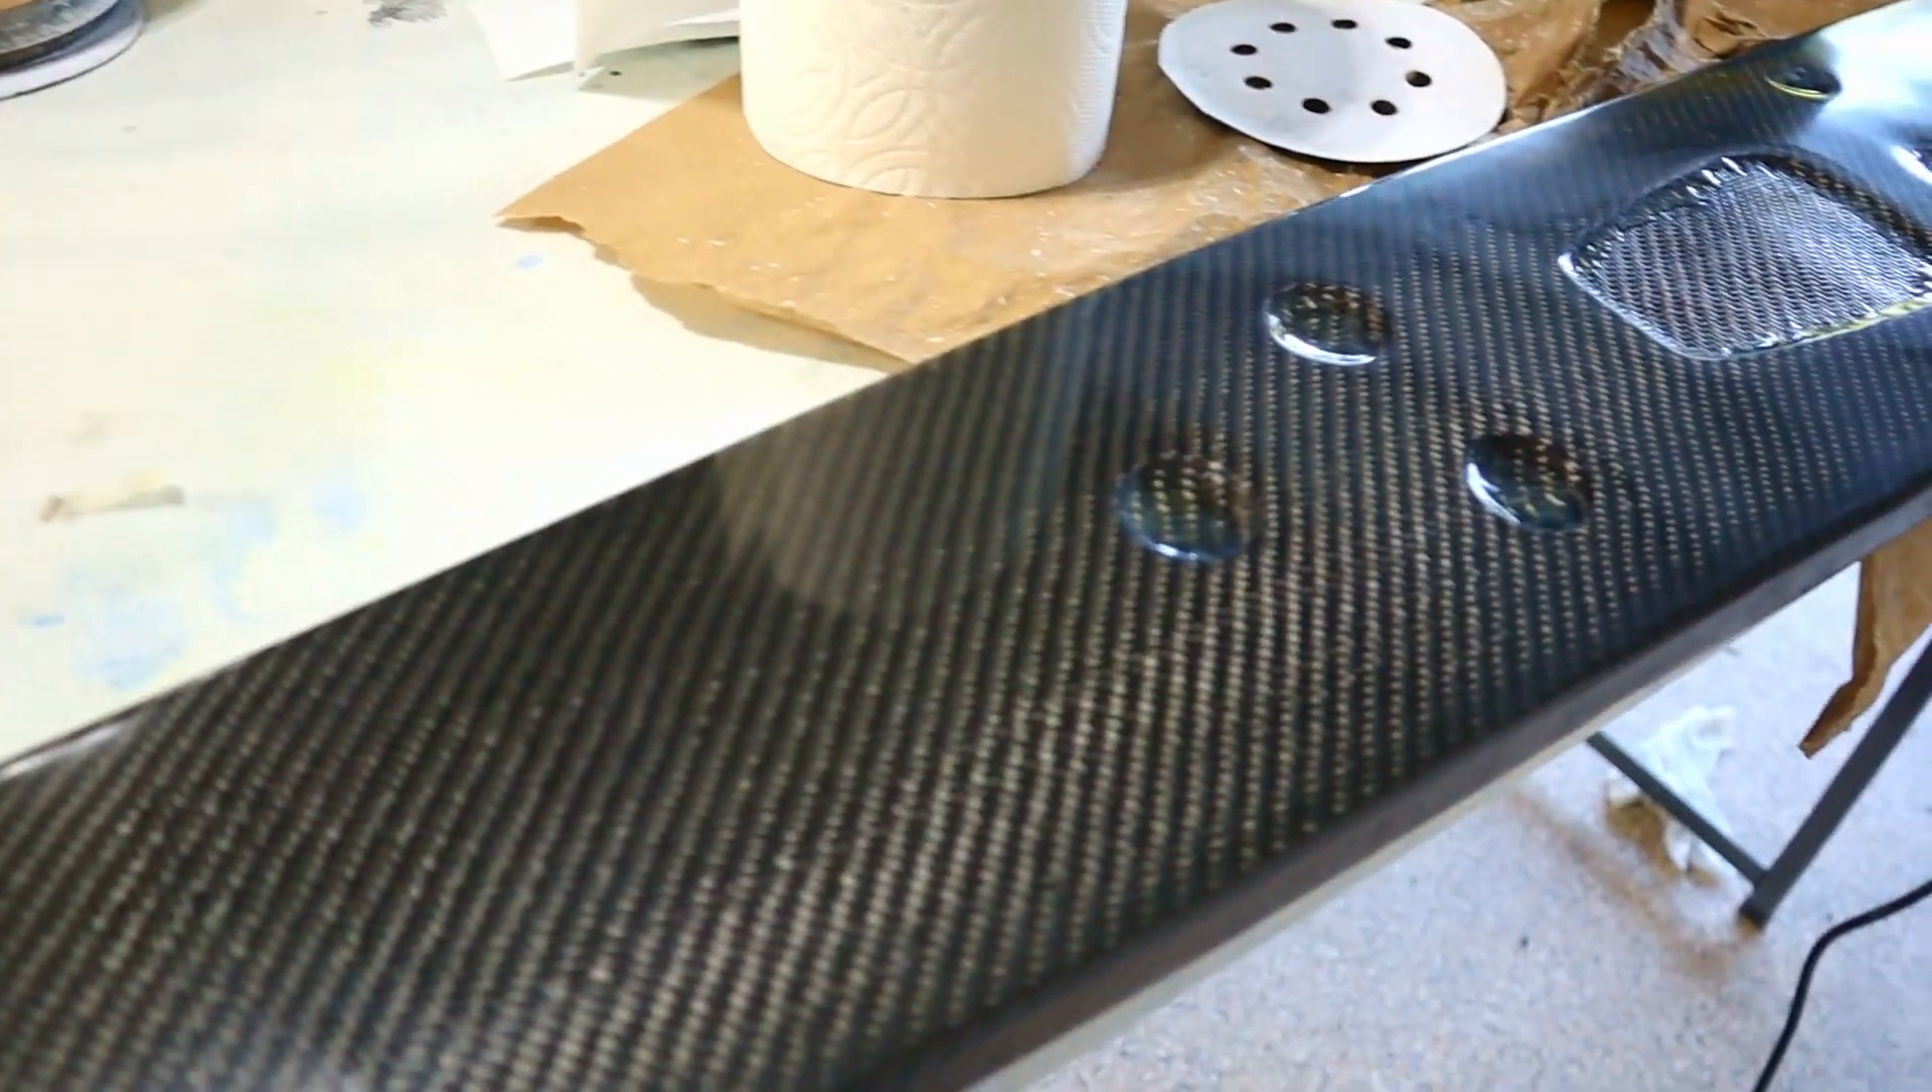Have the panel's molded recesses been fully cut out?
No.